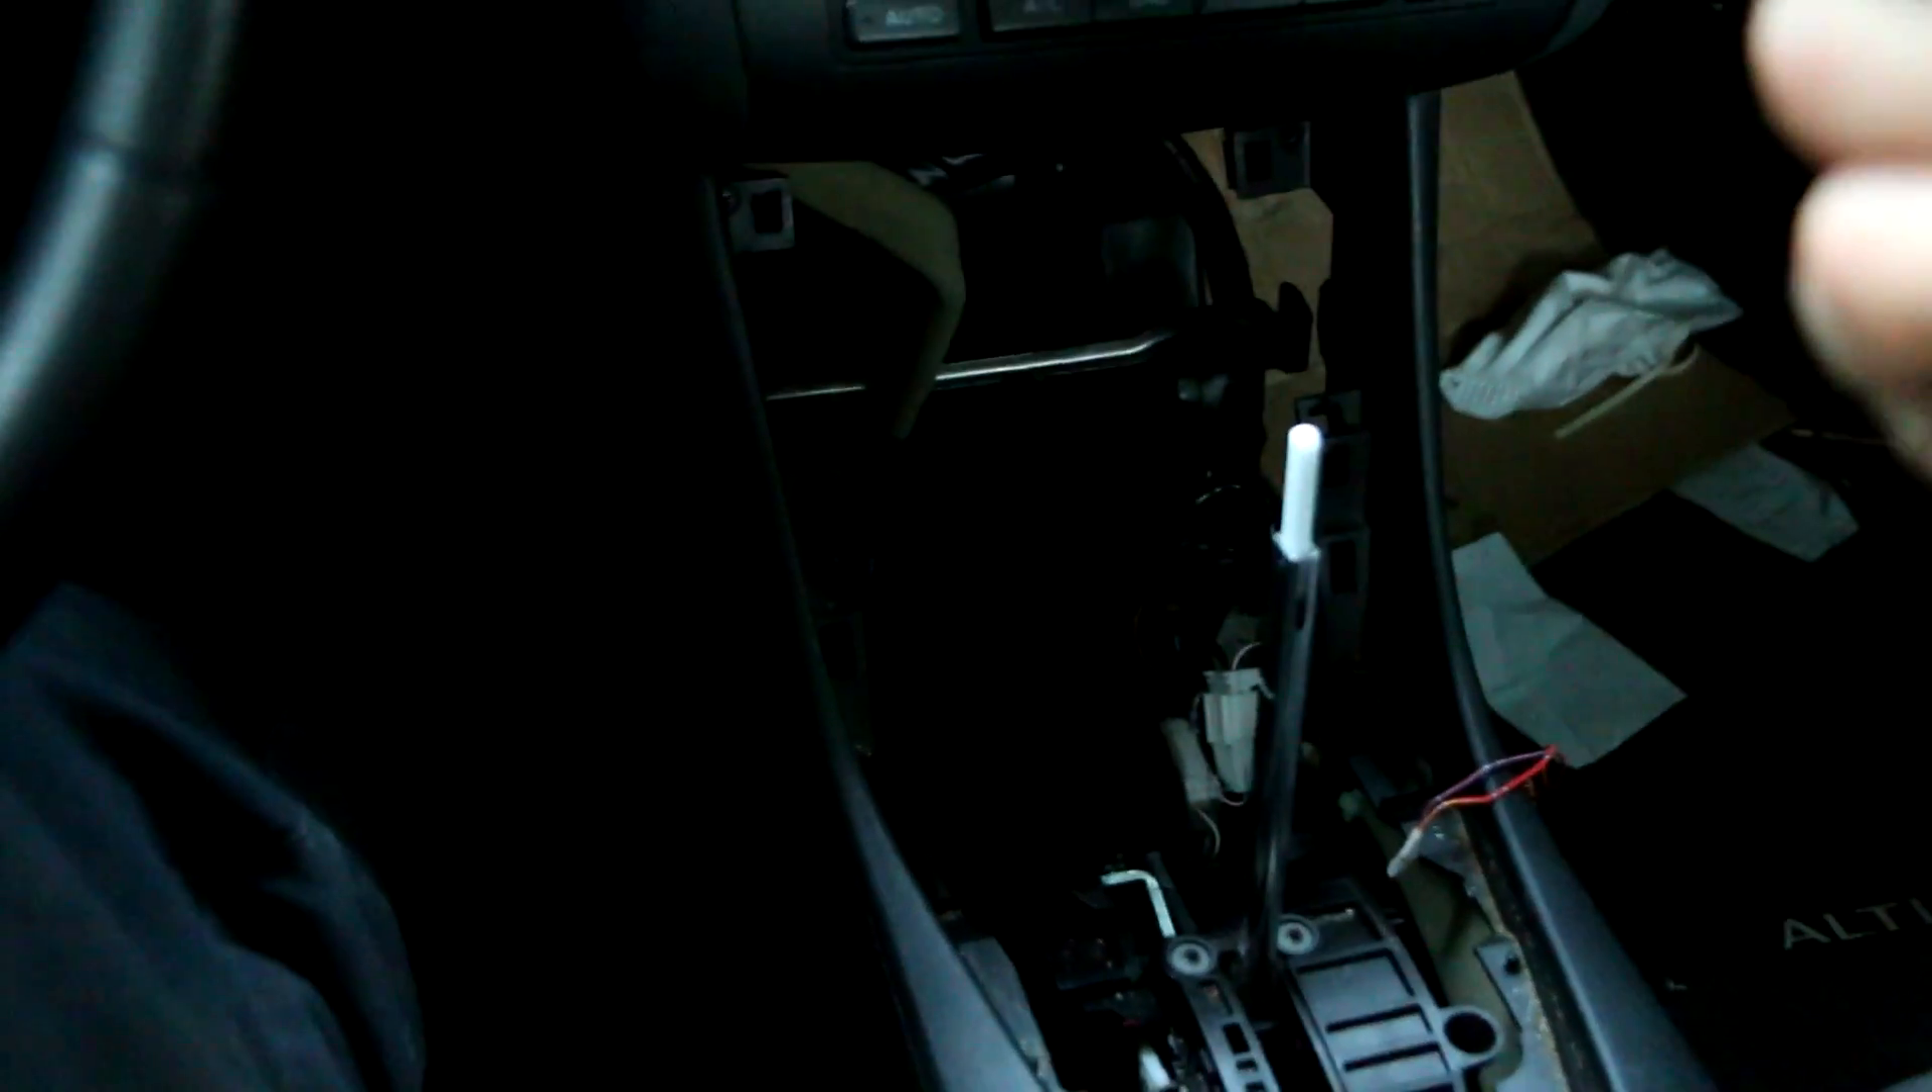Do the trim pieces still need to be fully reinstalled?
Yes.